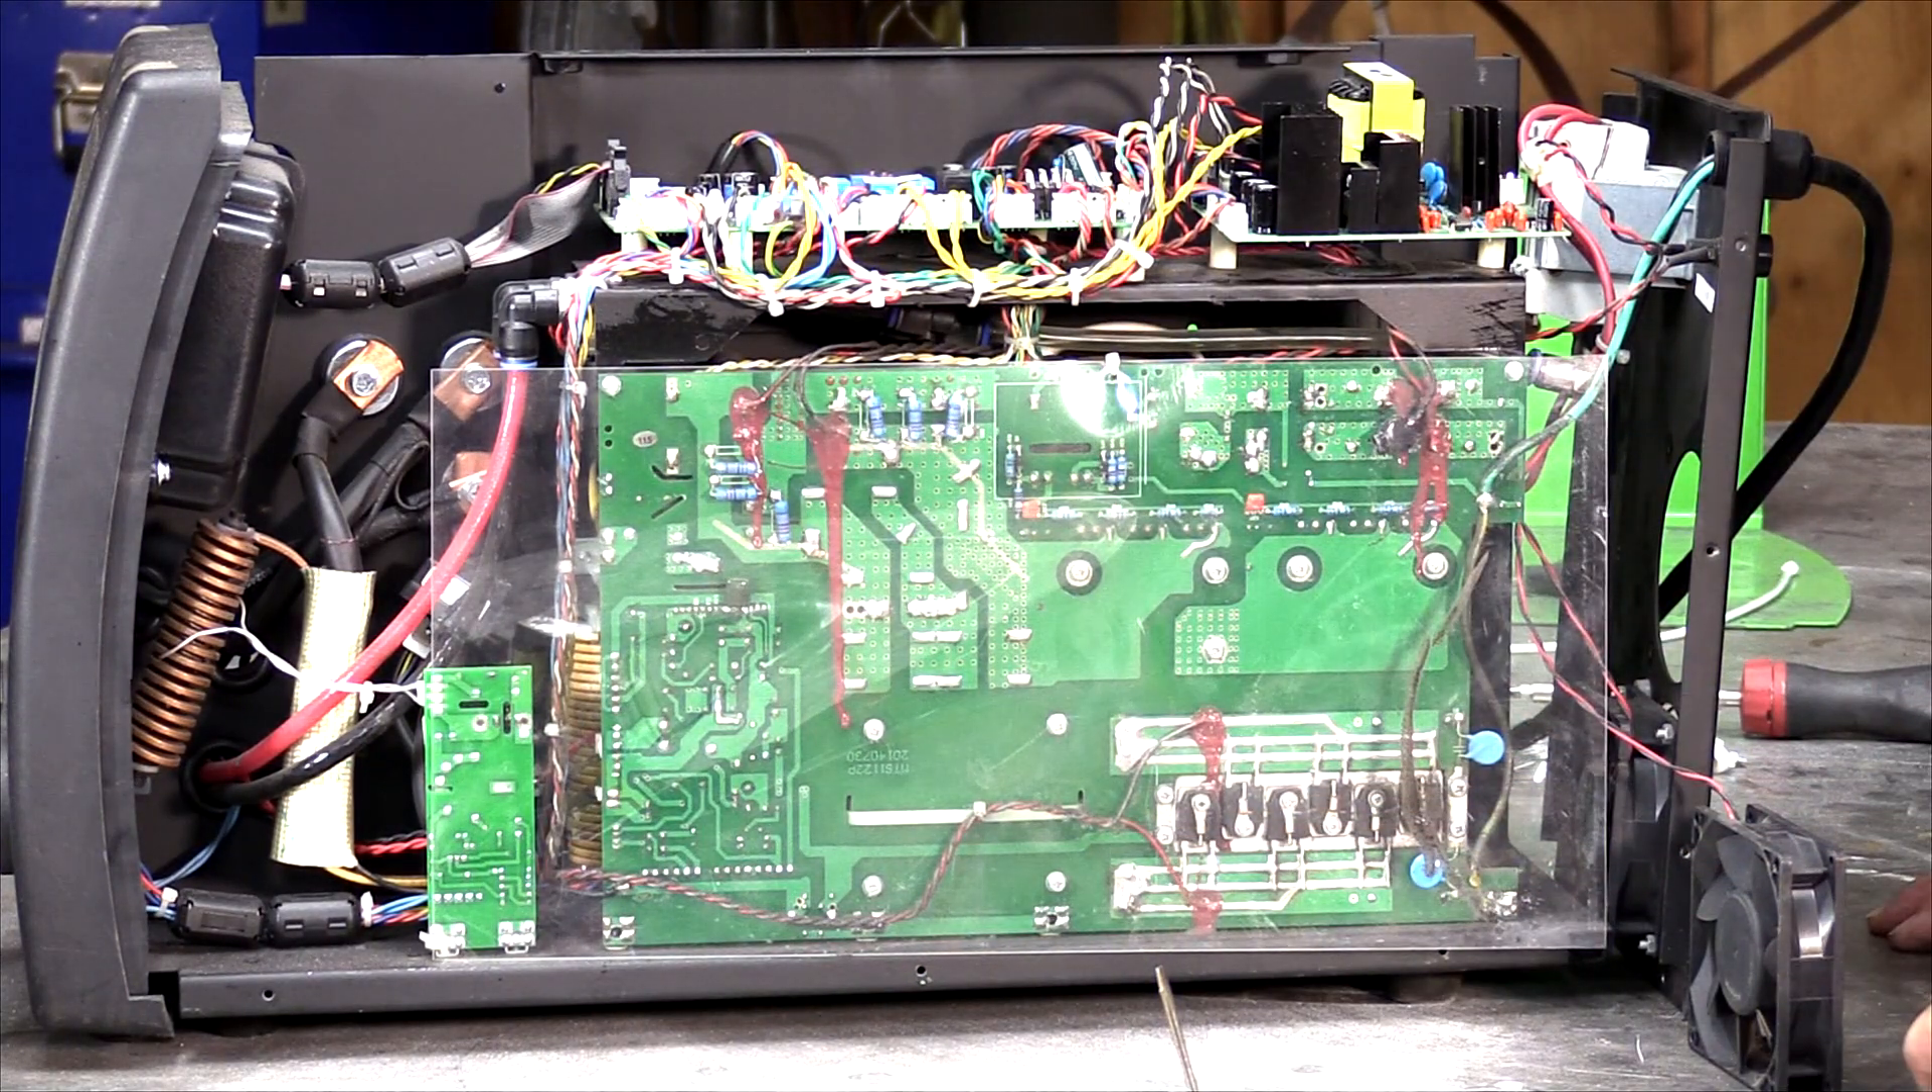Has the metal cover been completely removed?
Yes.